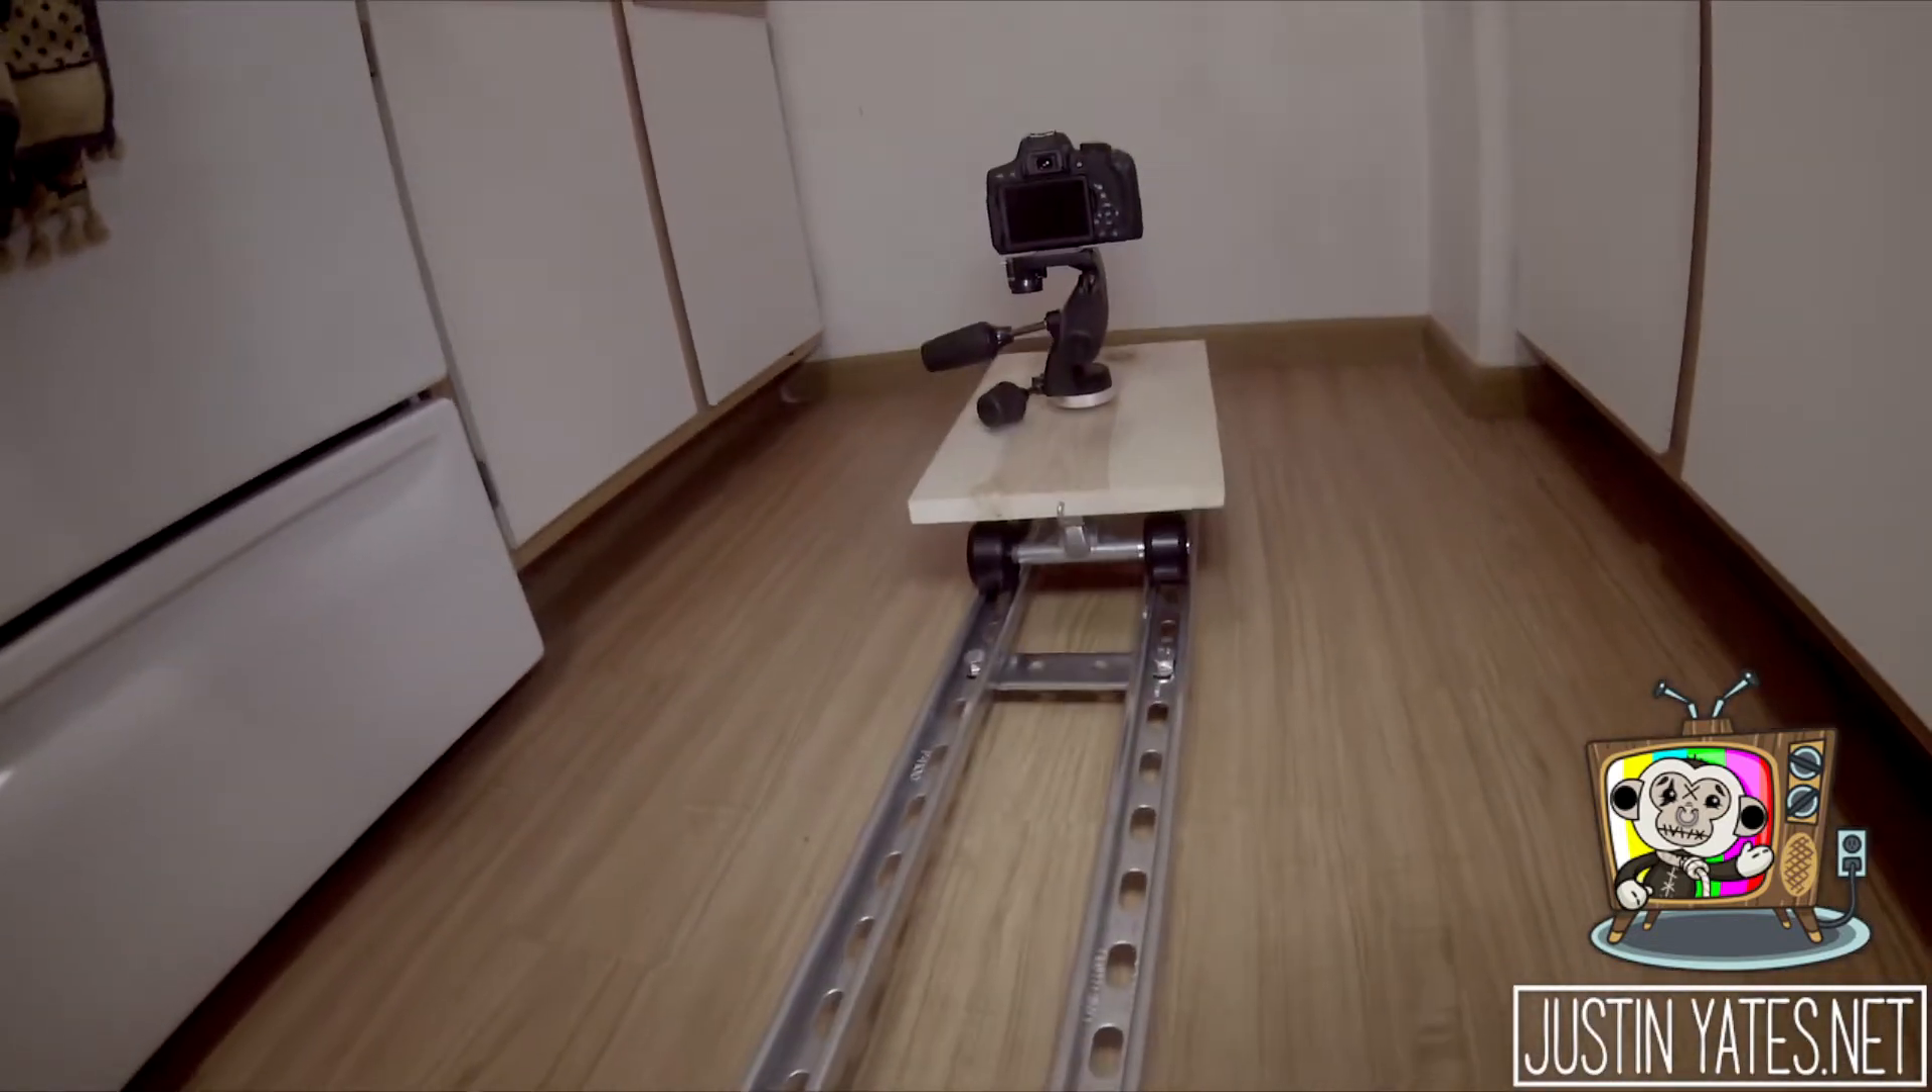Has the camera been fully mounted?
Yes.